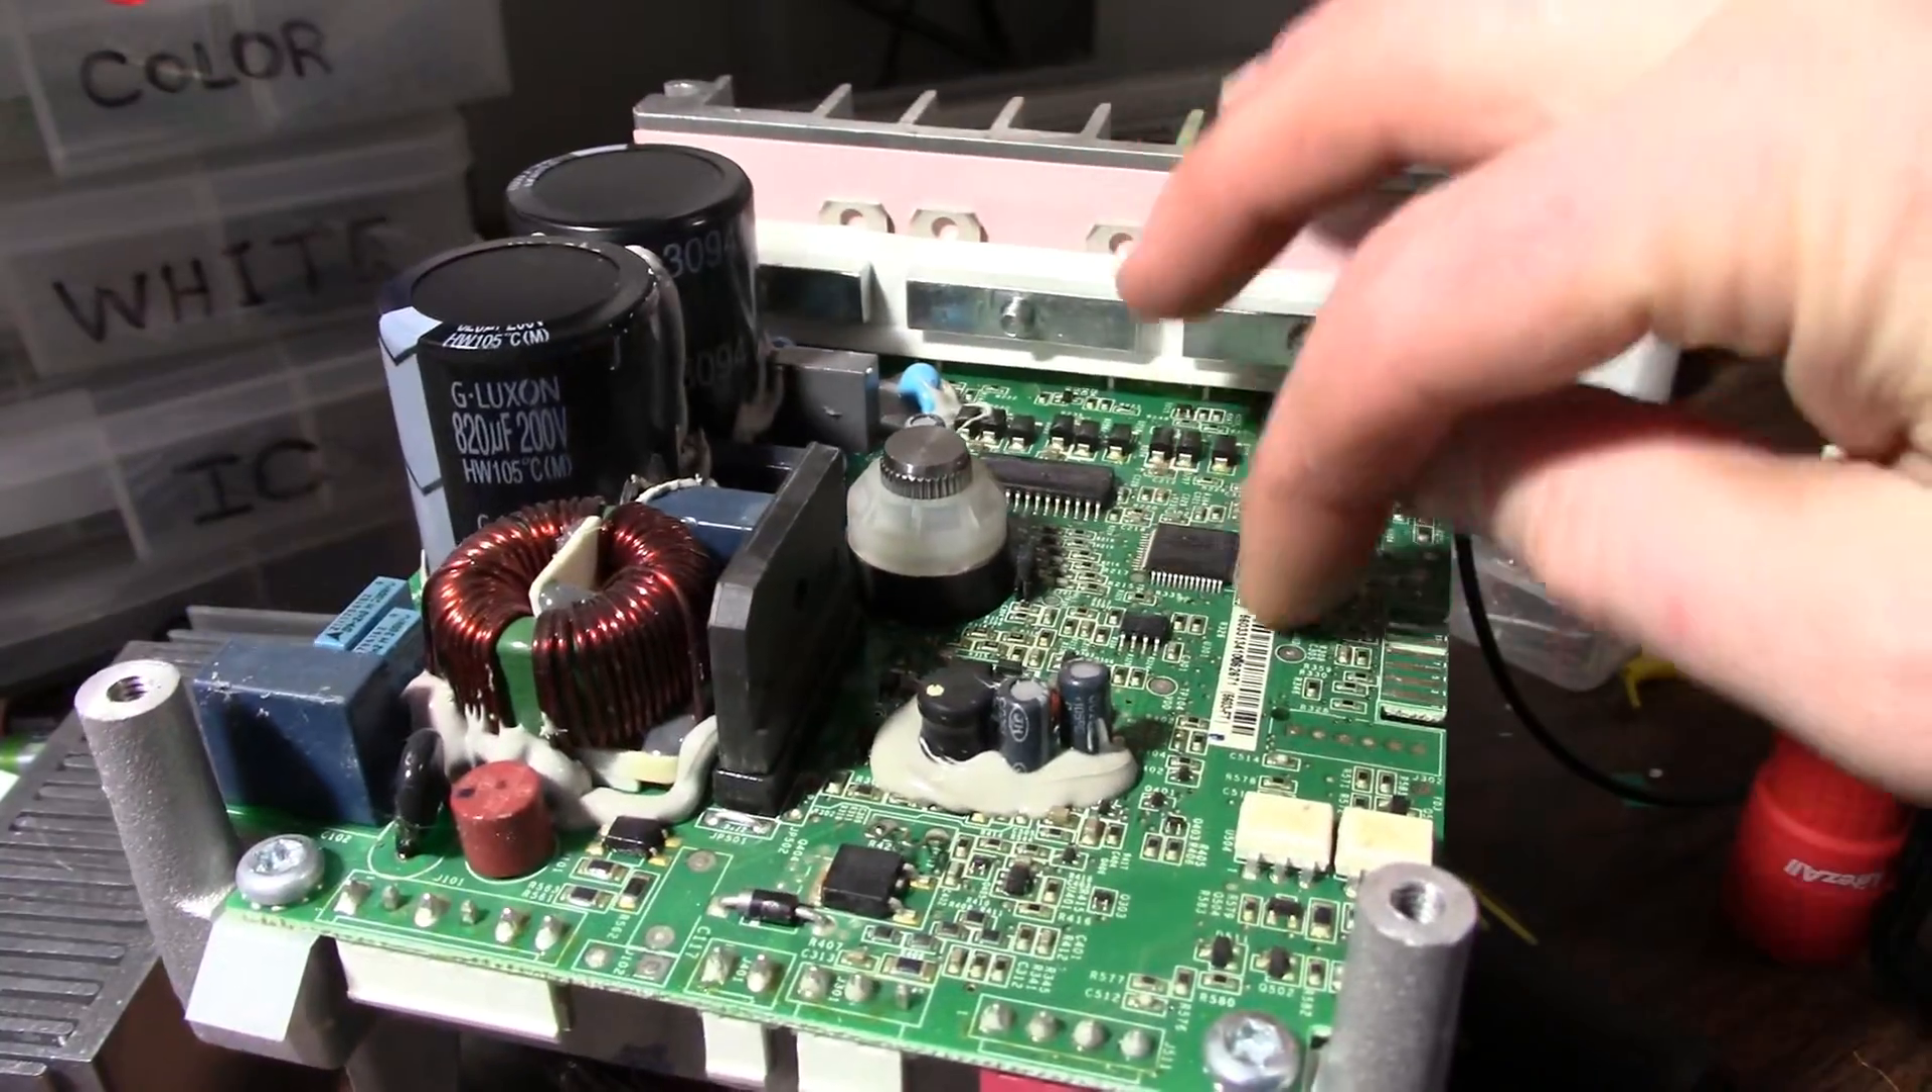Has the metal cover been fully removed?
Yes.